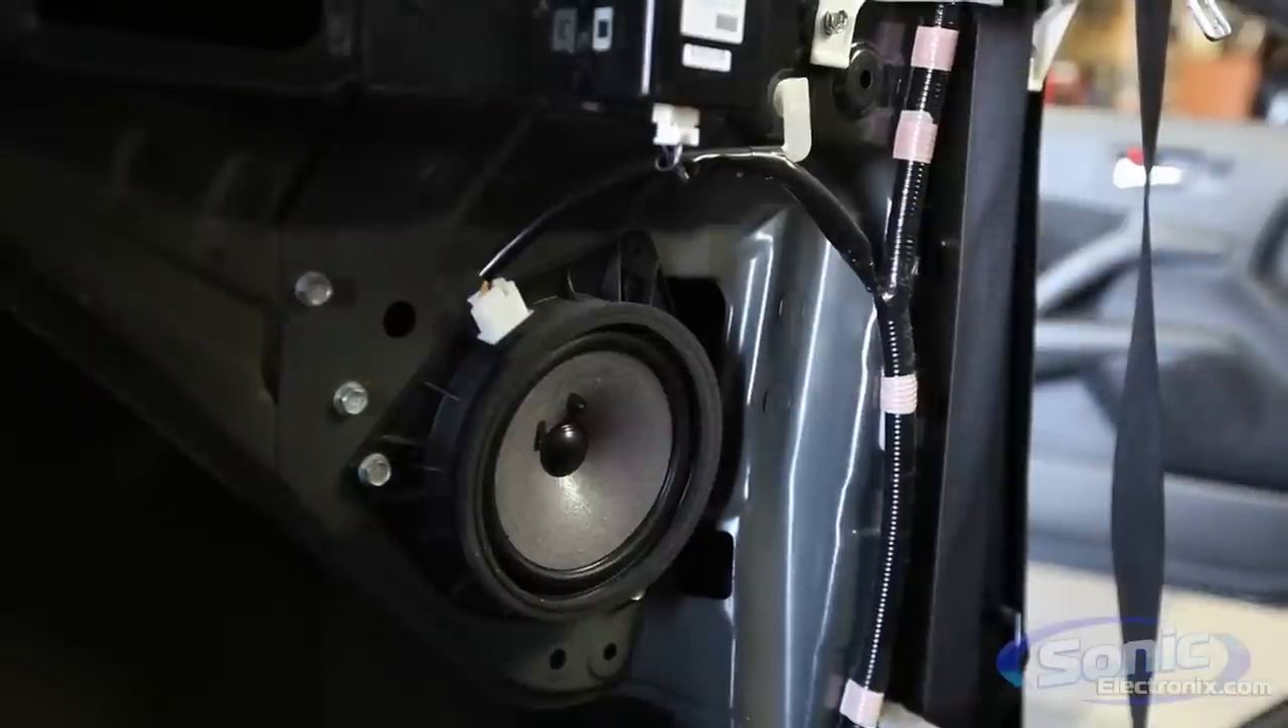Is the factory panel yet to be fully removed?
No.